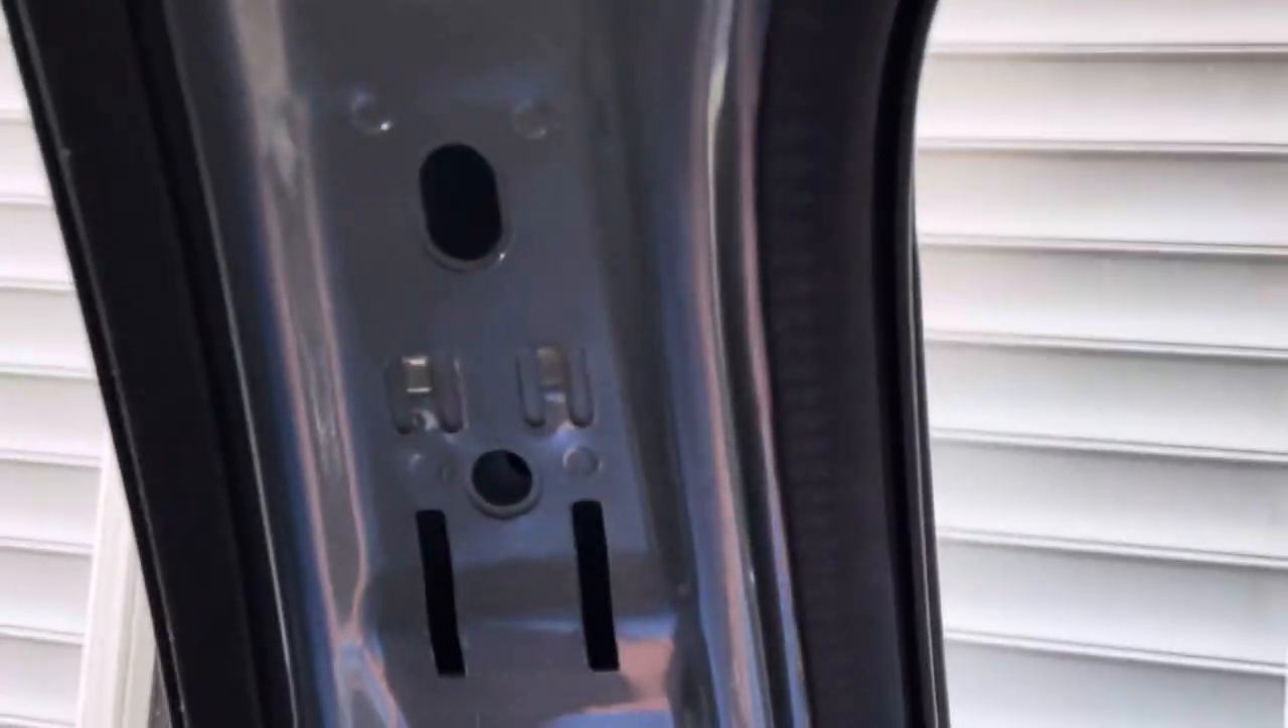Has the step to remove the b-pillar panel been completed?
Yes.